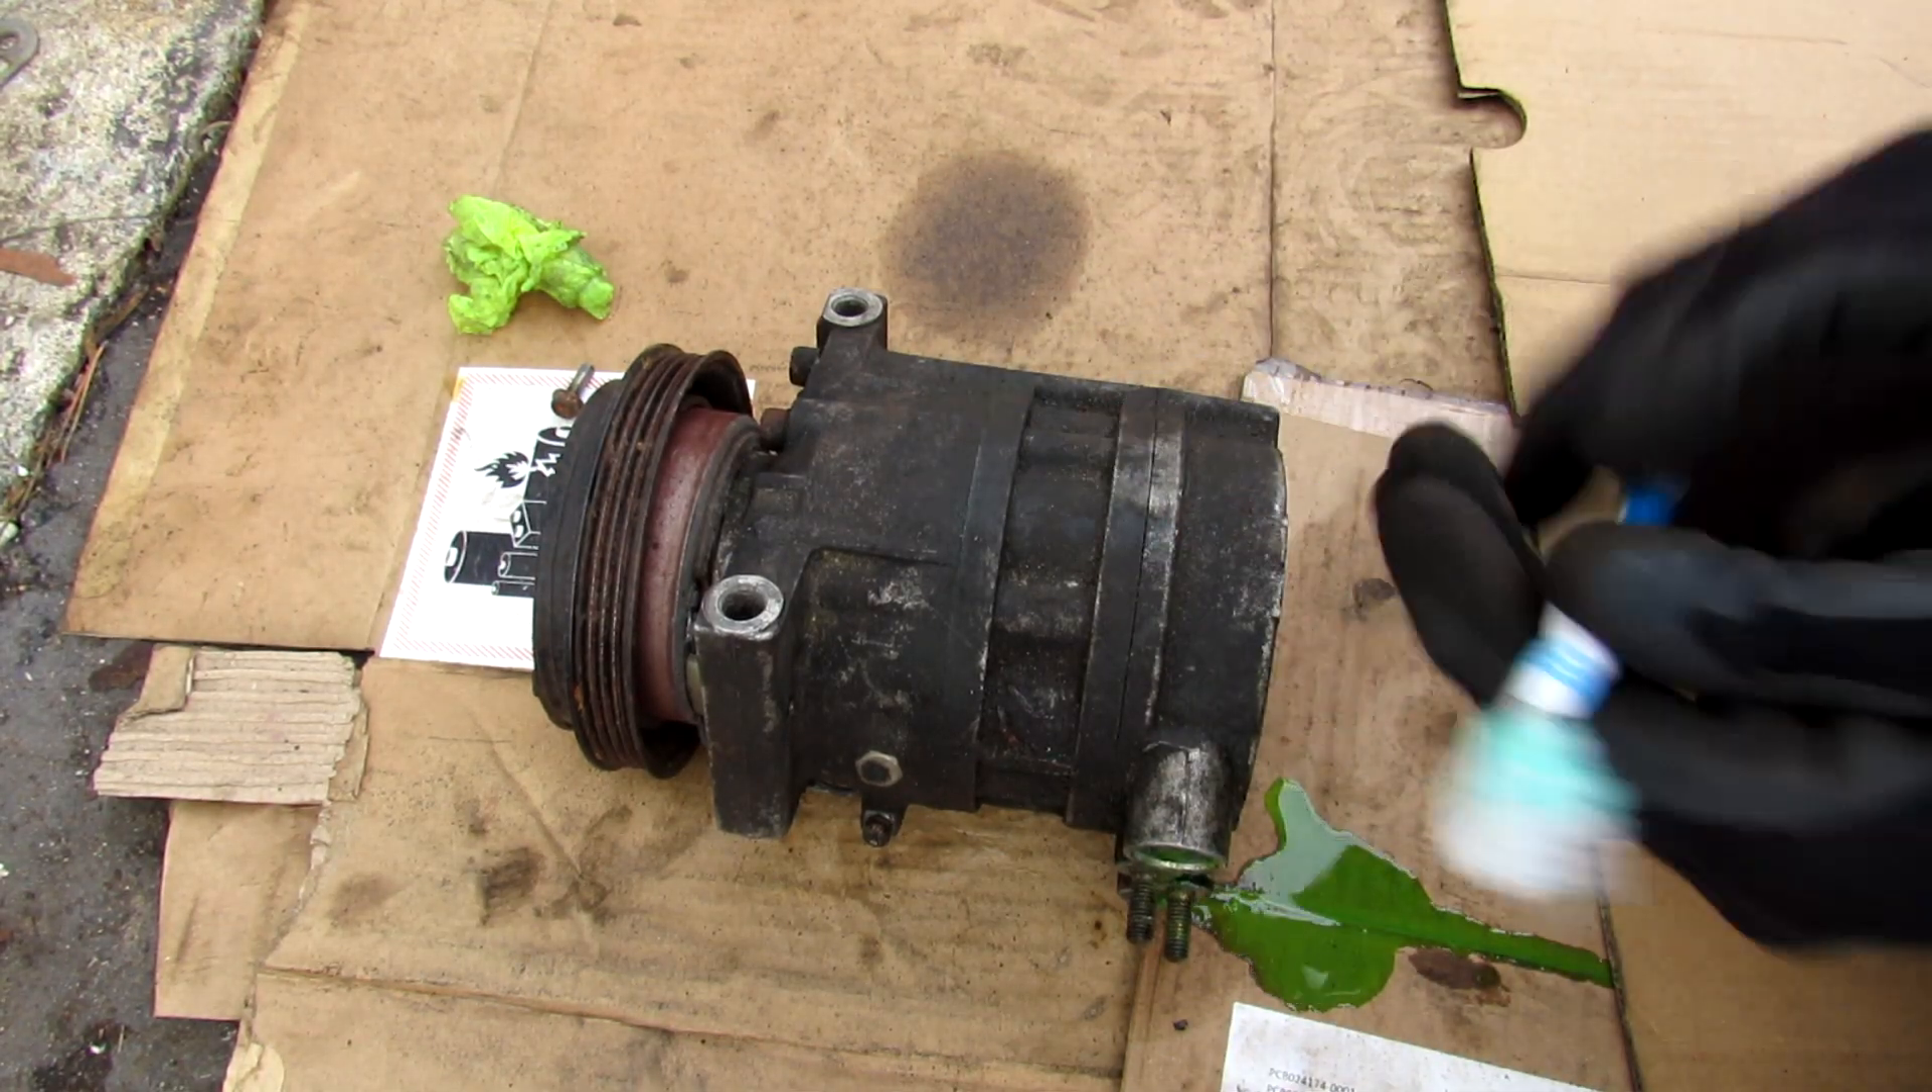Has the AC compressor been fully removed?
Yes.